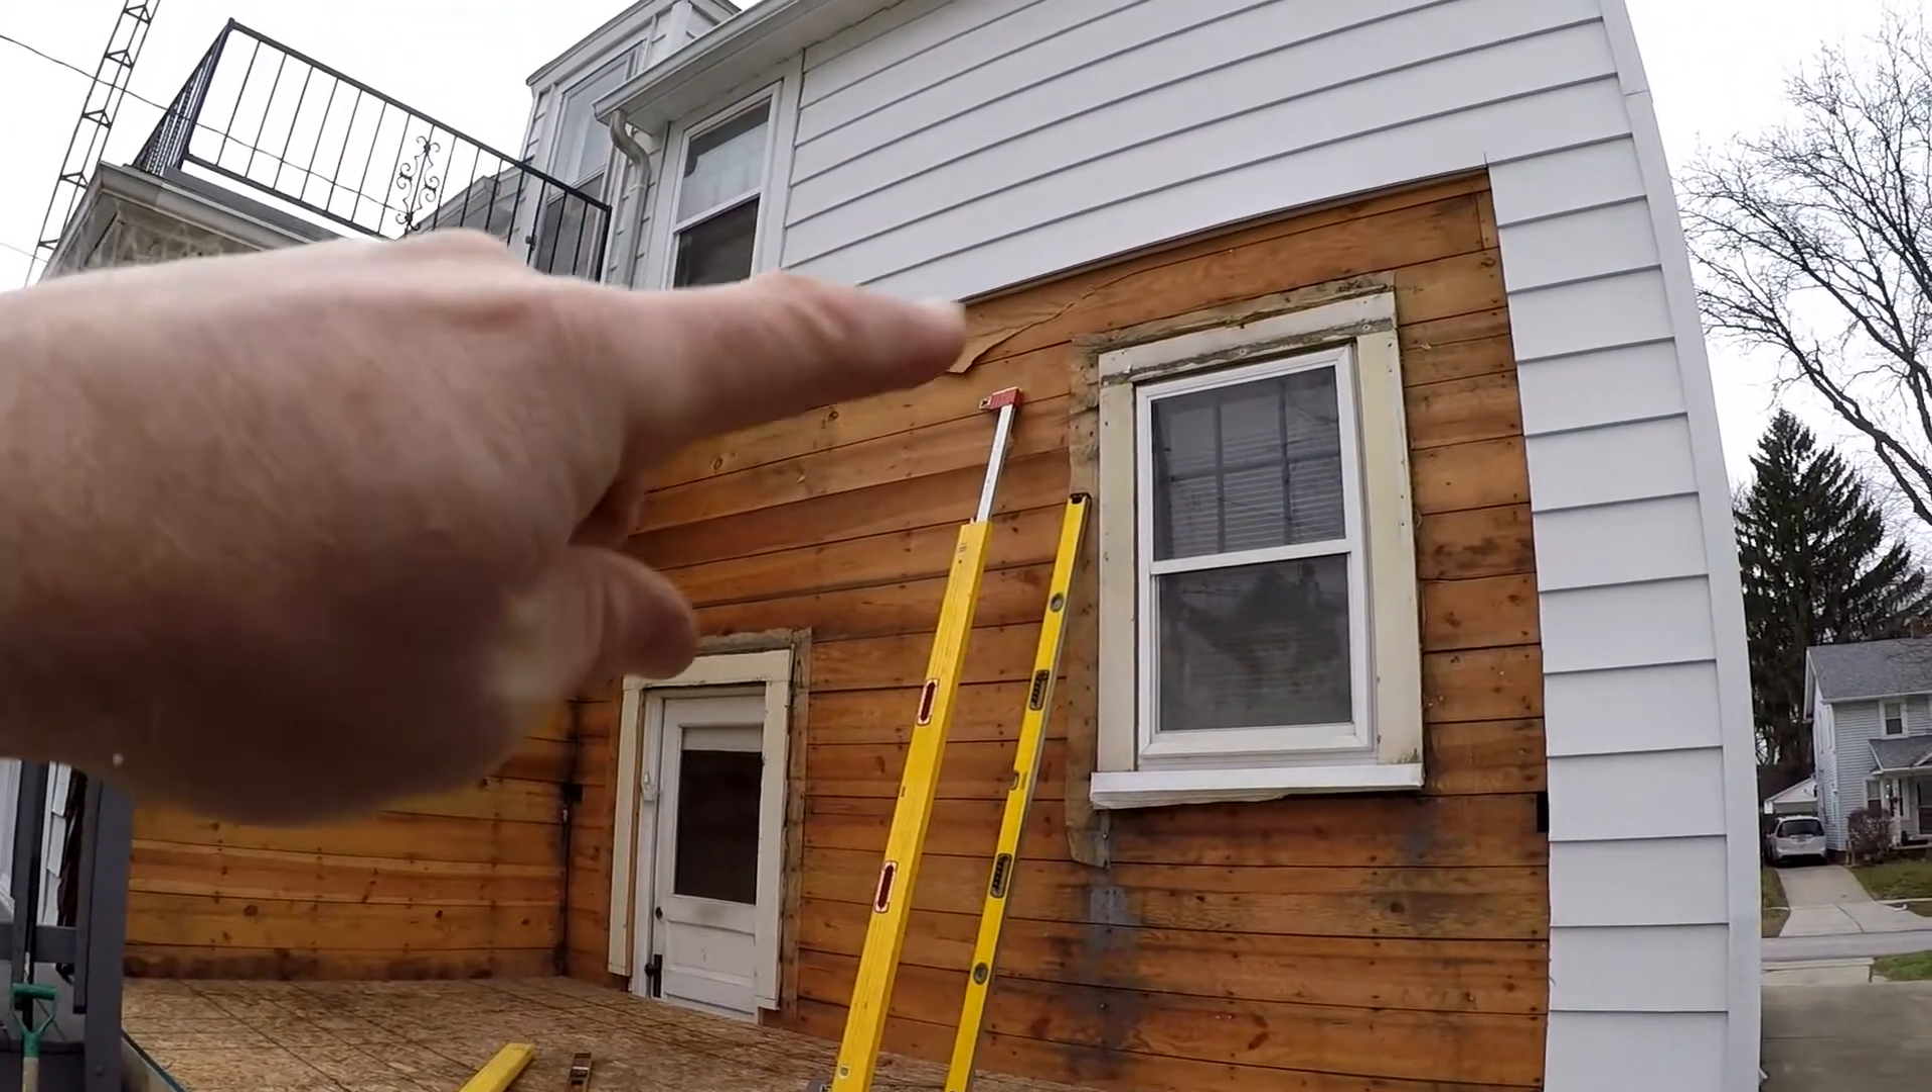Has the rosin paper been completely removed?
No.